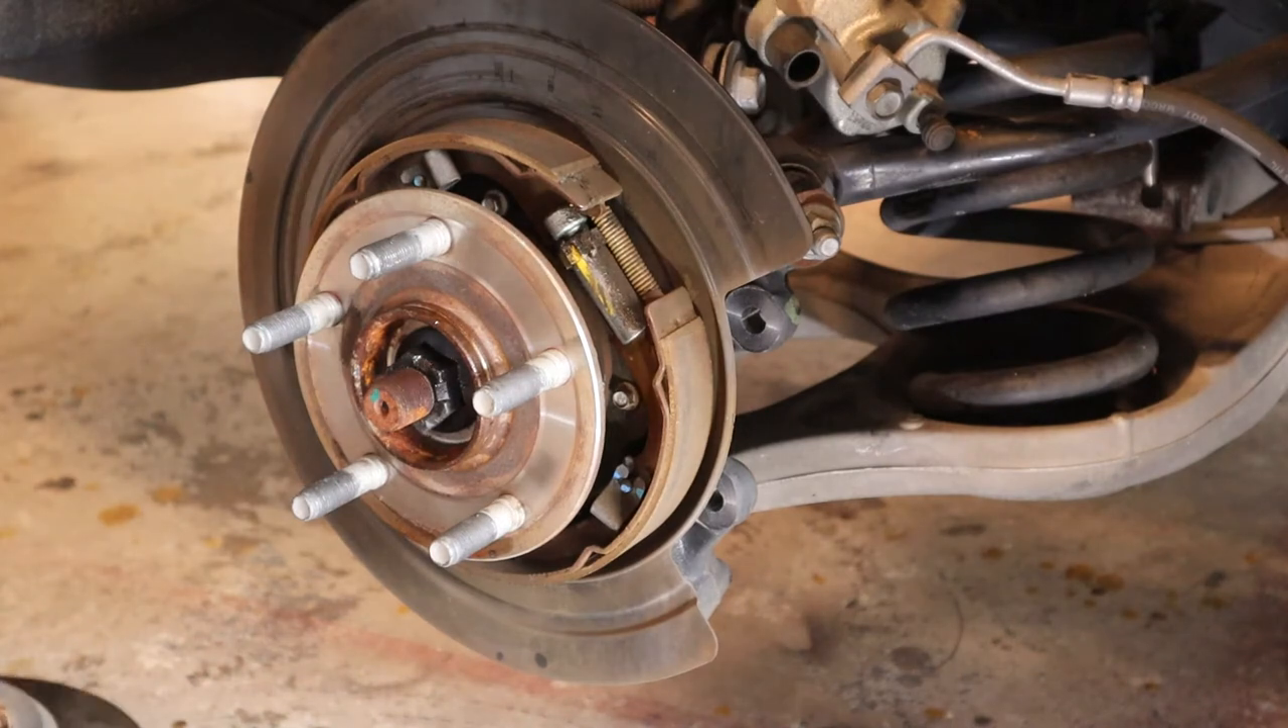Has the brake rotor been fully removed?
Yes.